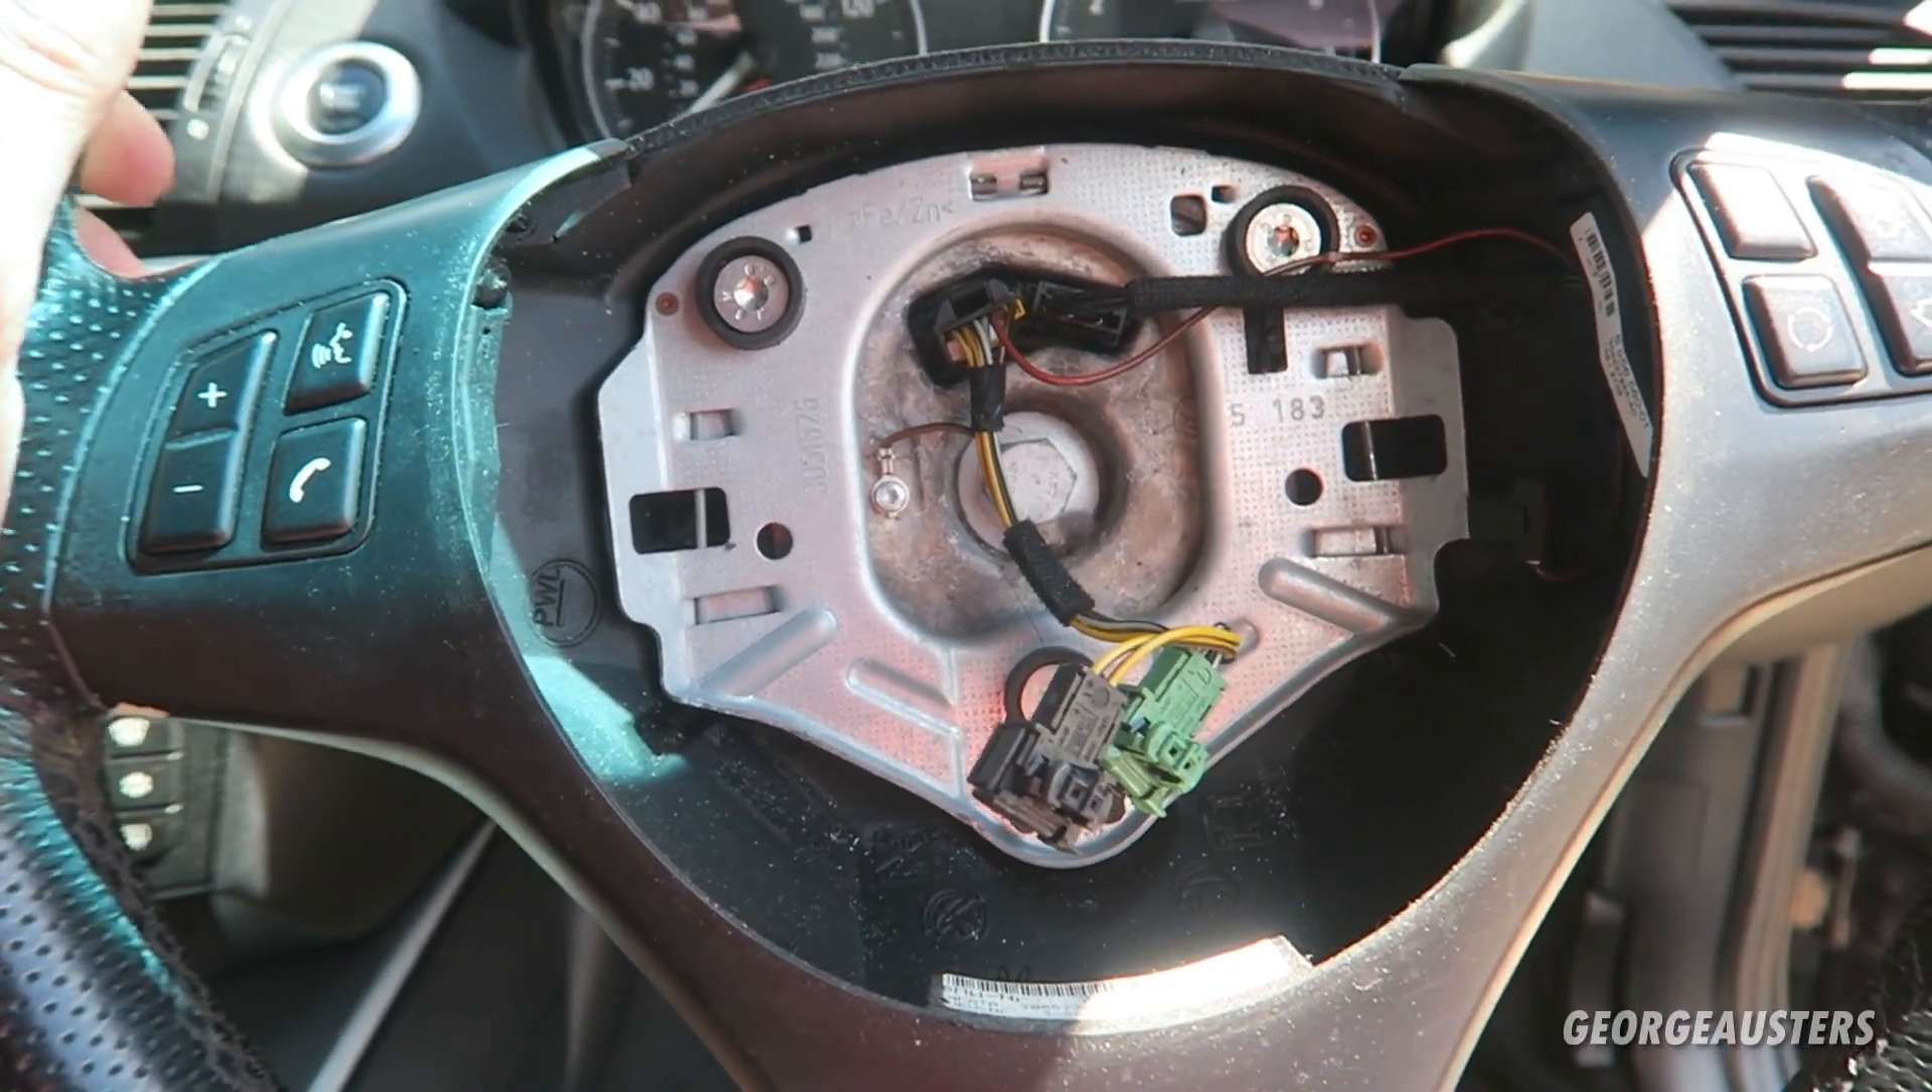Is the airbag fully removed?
Yes.